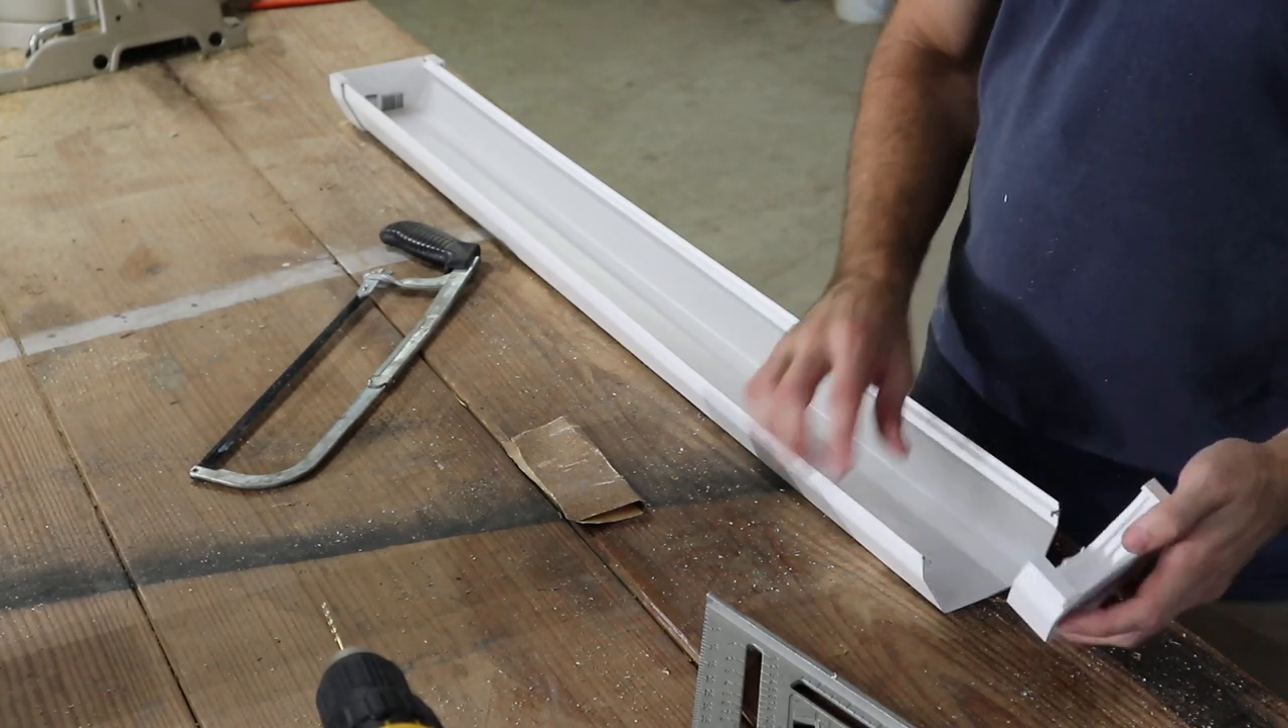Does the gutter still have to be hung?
Yes.